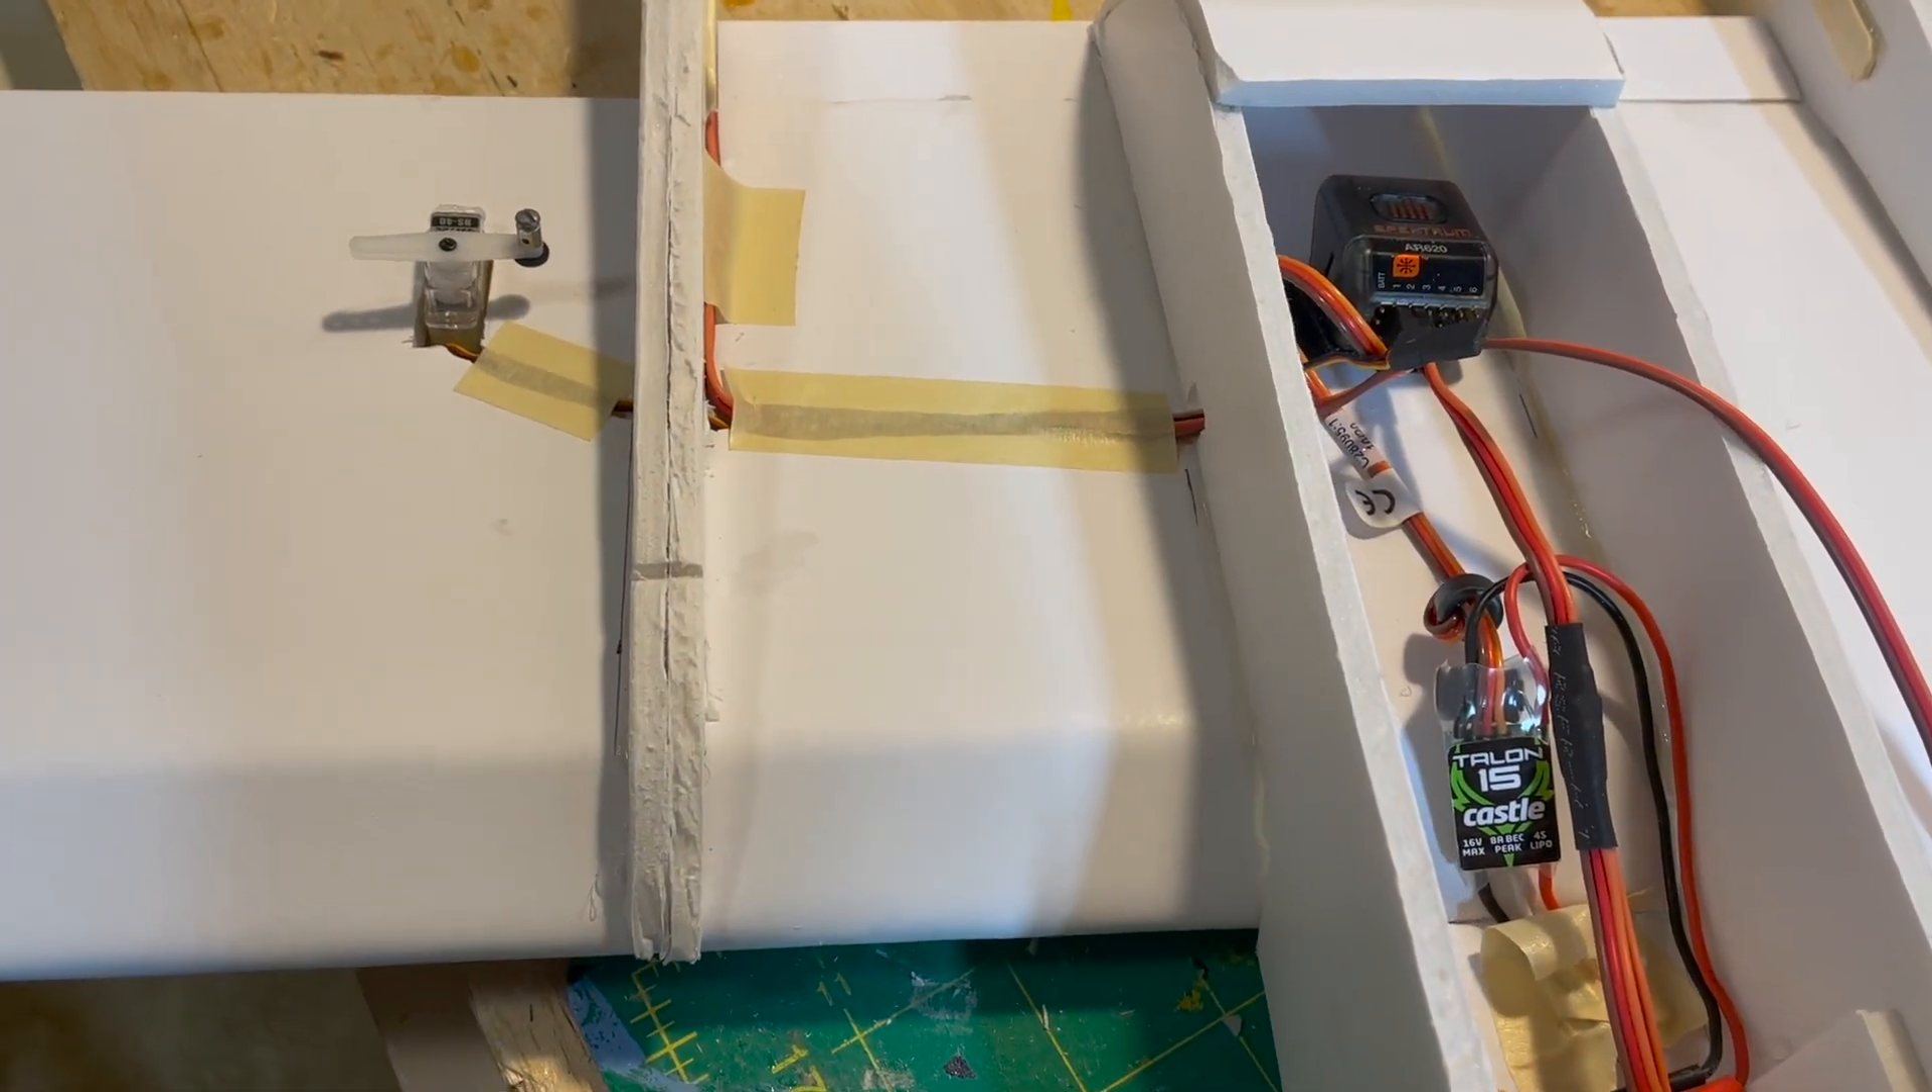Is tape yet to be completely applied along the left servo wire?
No.